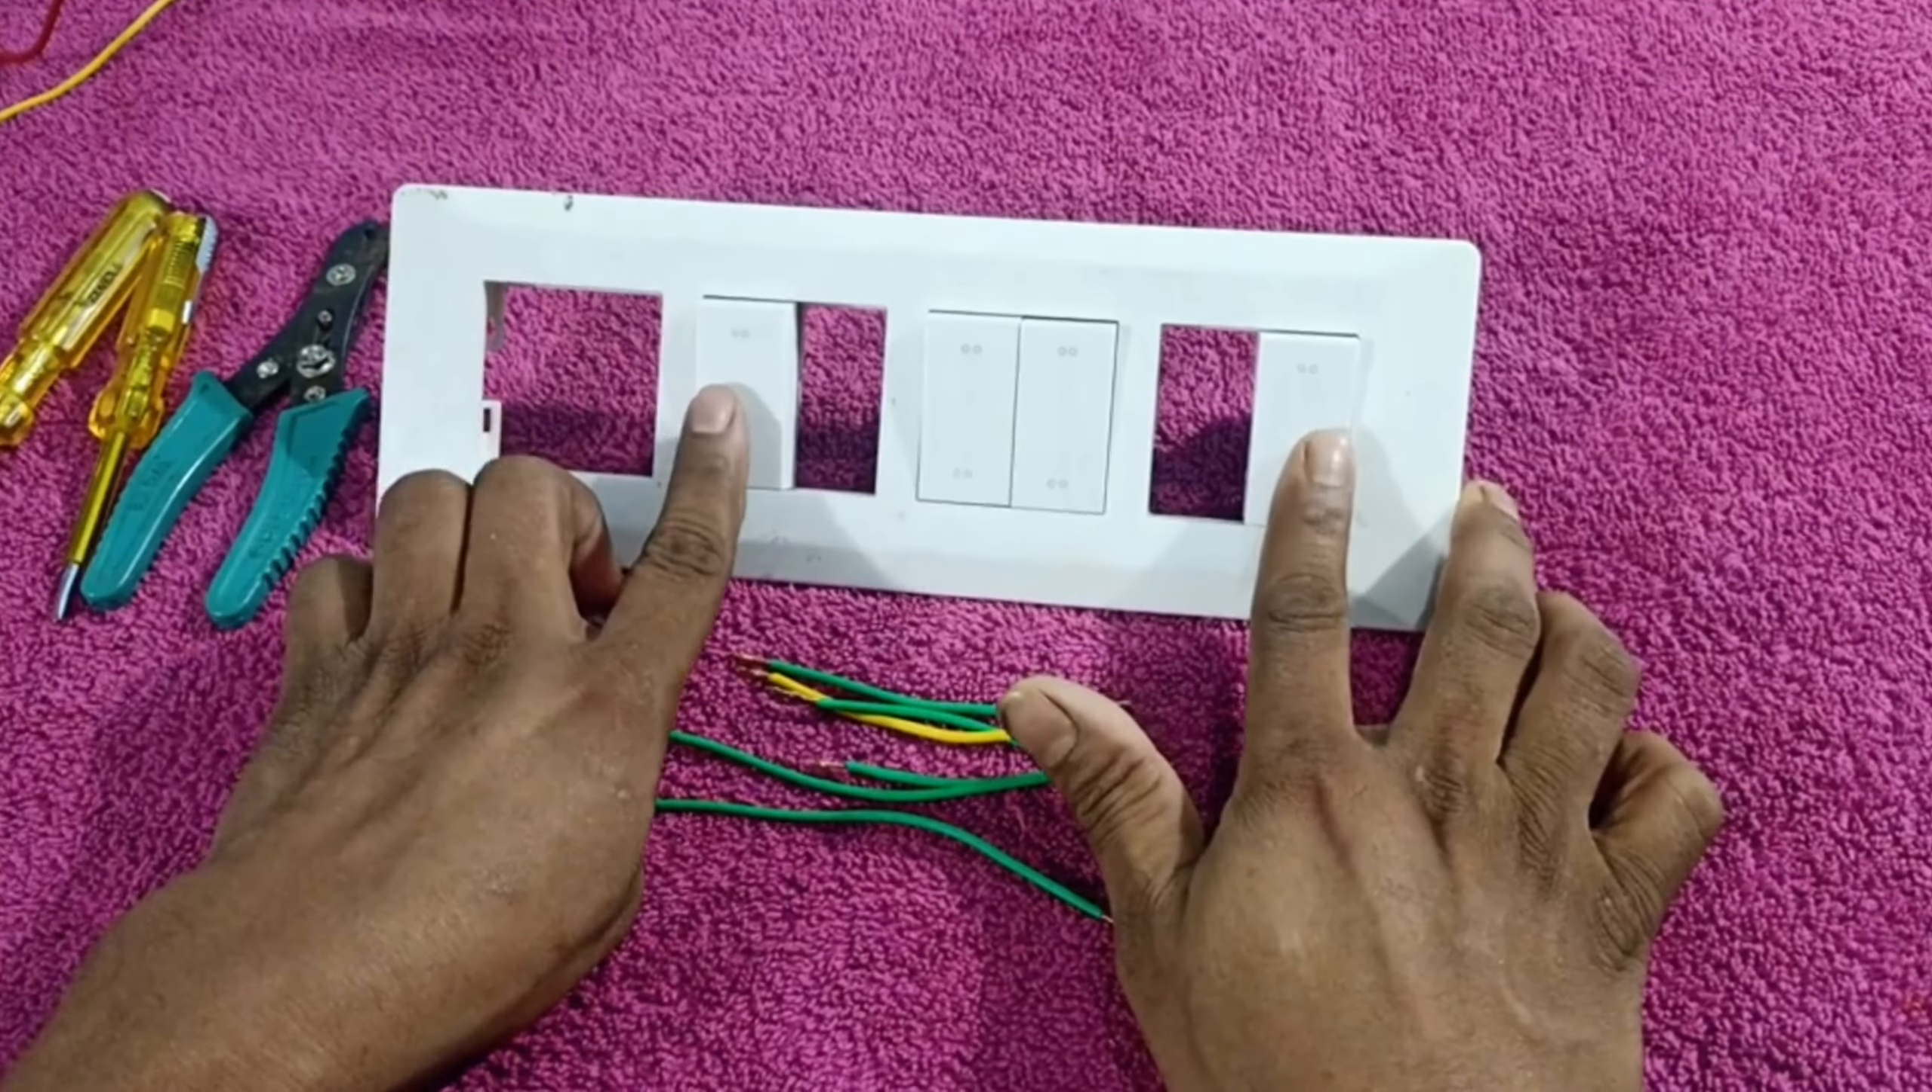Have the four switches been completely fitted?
Yes.